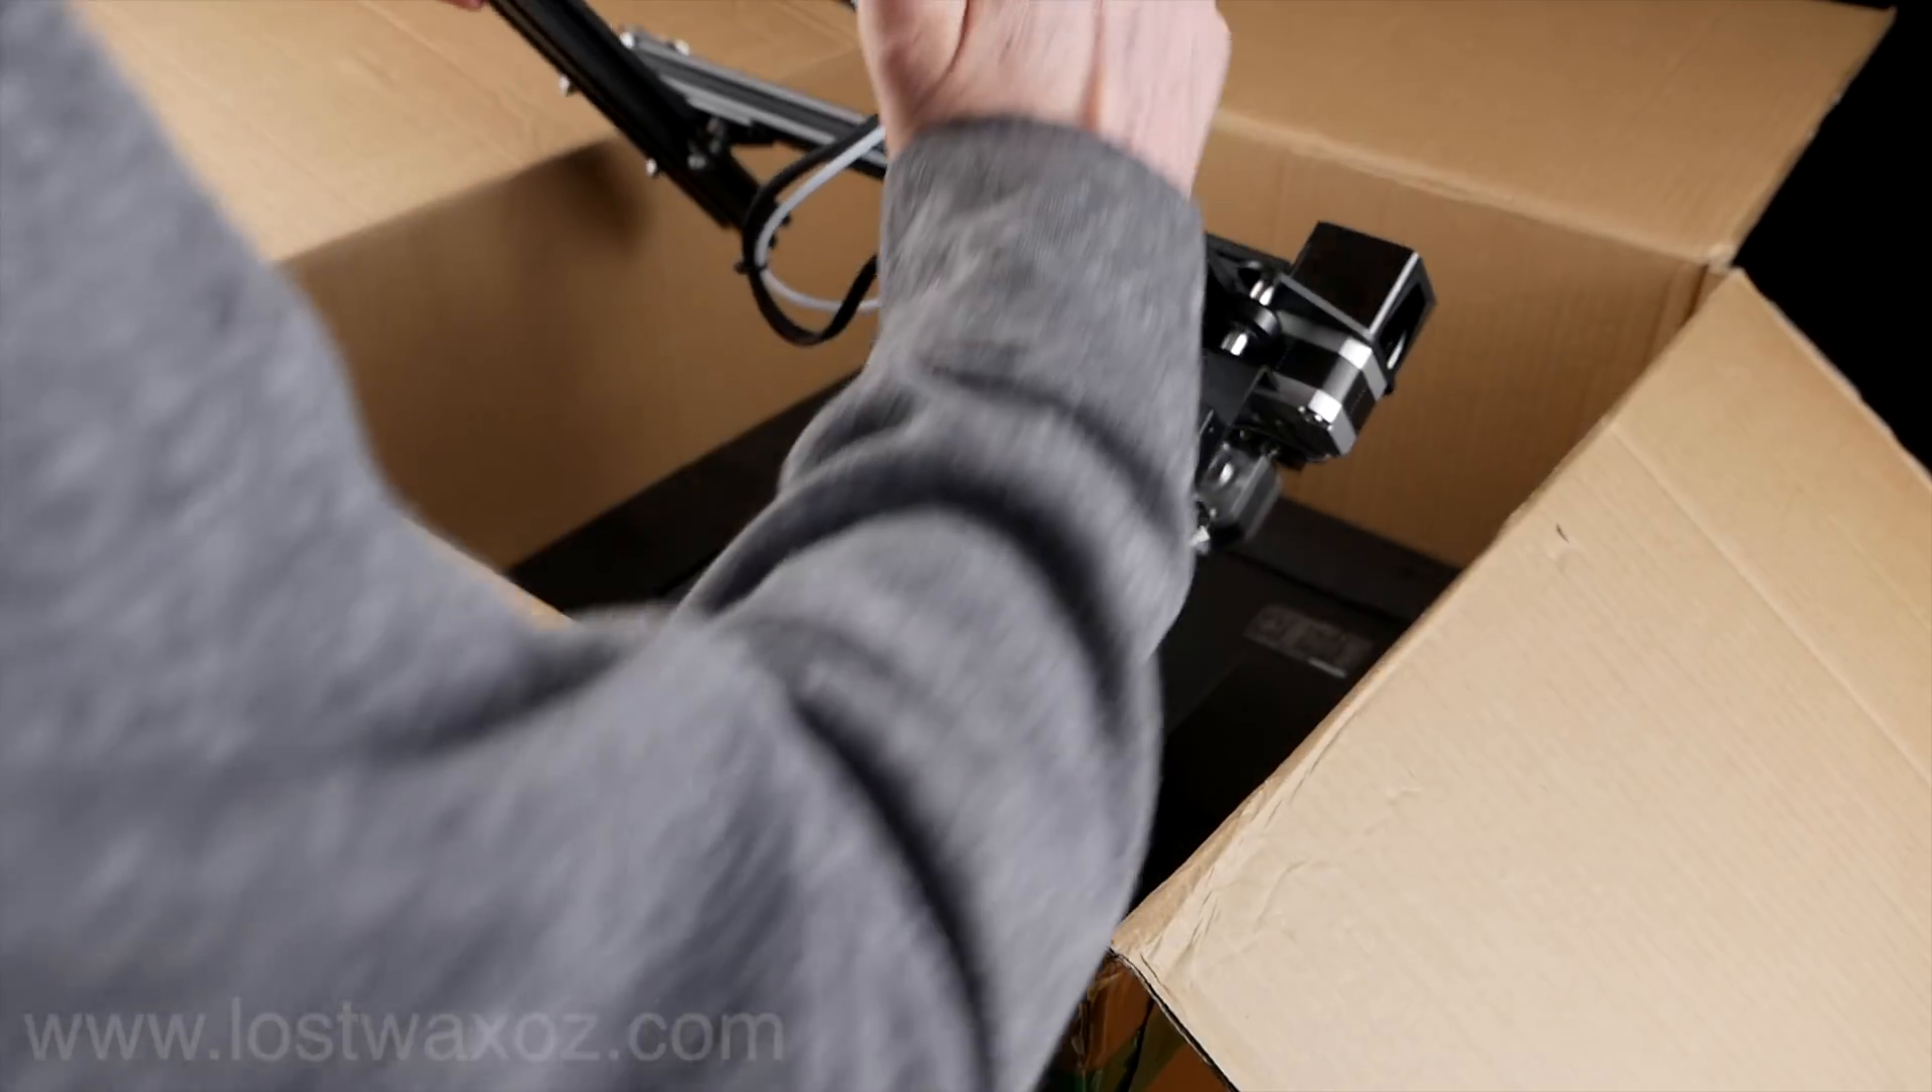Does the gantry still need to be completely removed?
Yes.